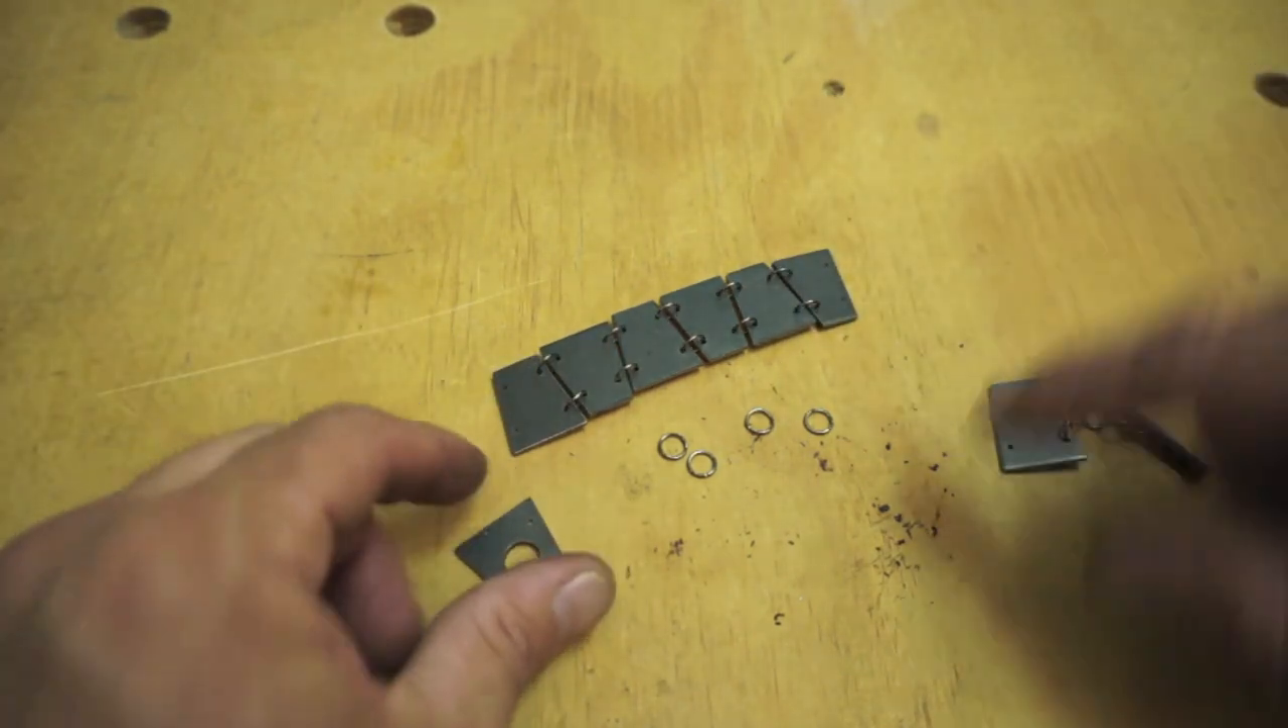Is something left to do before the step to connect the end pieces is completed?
Yes.